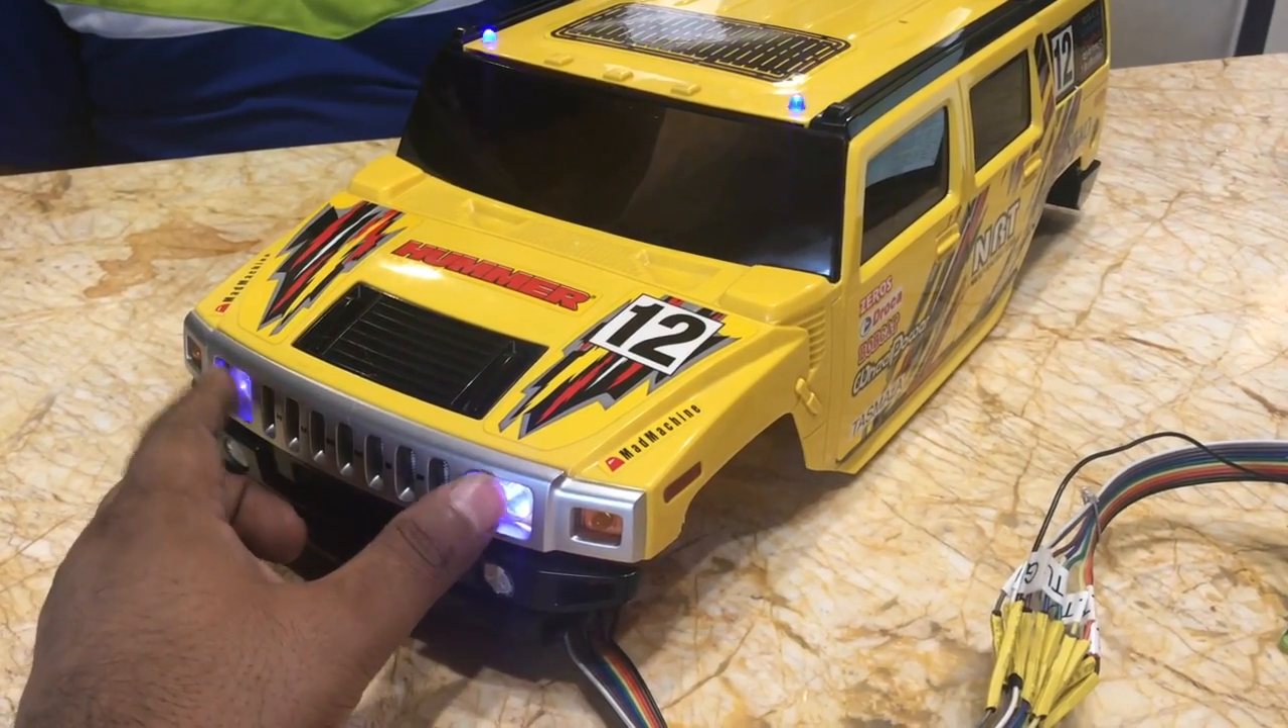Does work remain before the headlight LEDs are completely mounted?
No.